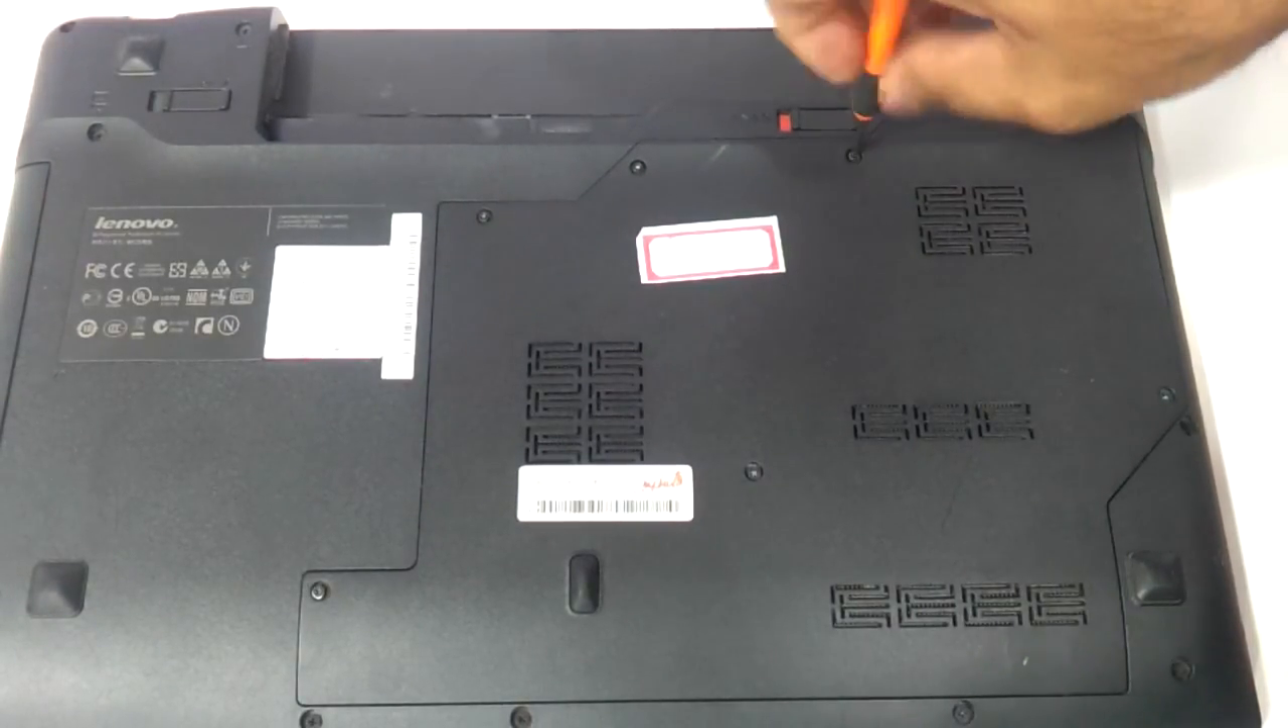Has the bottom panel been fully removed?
No.